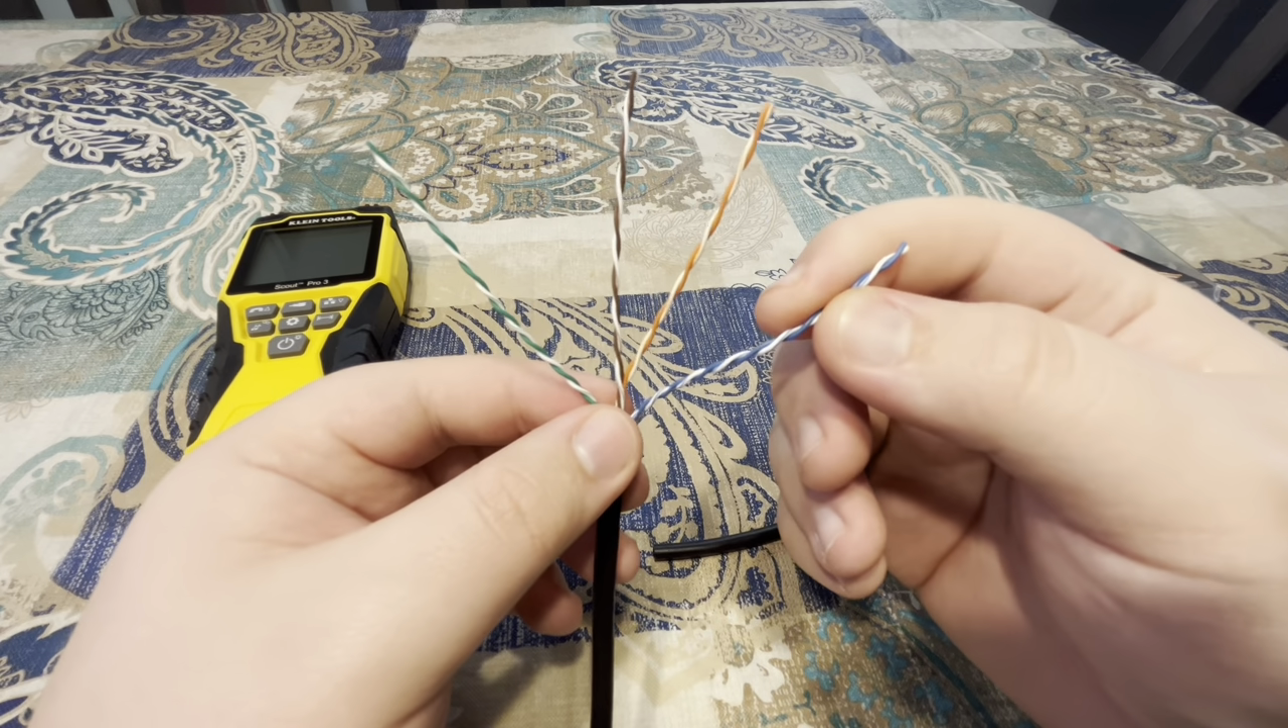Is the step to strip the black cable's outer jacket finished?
Yes.